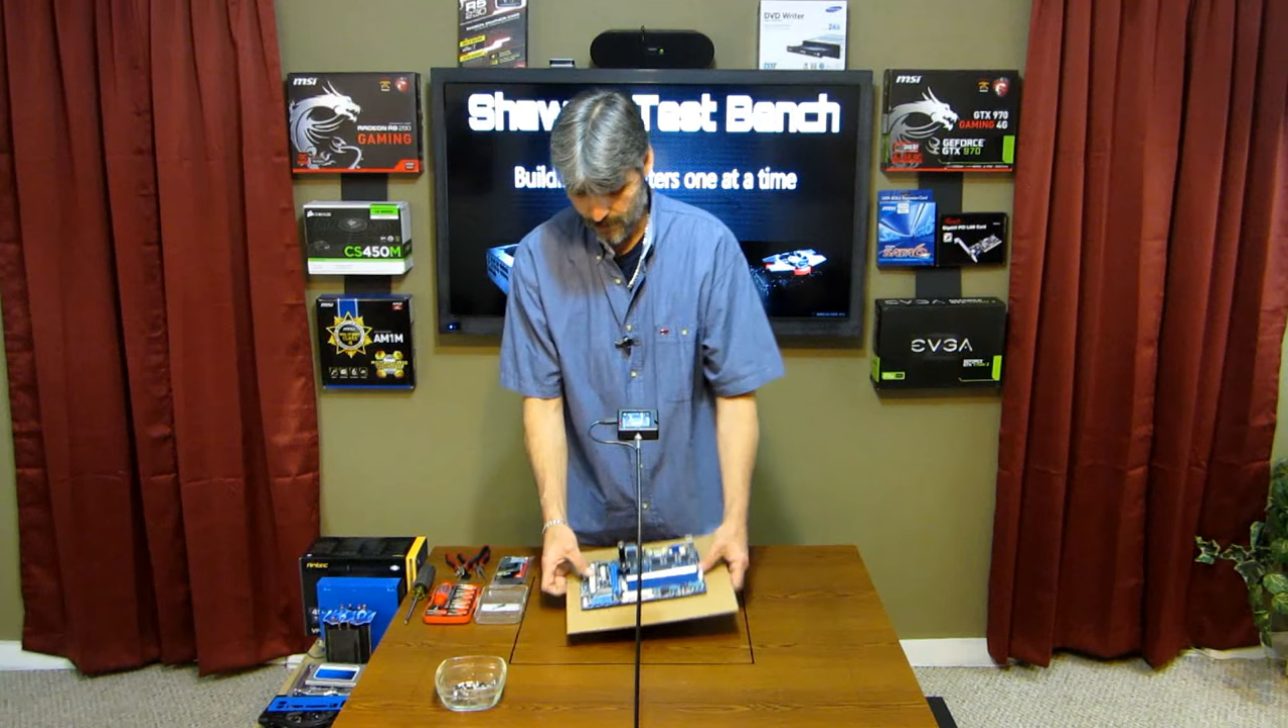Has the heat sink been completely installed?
No.